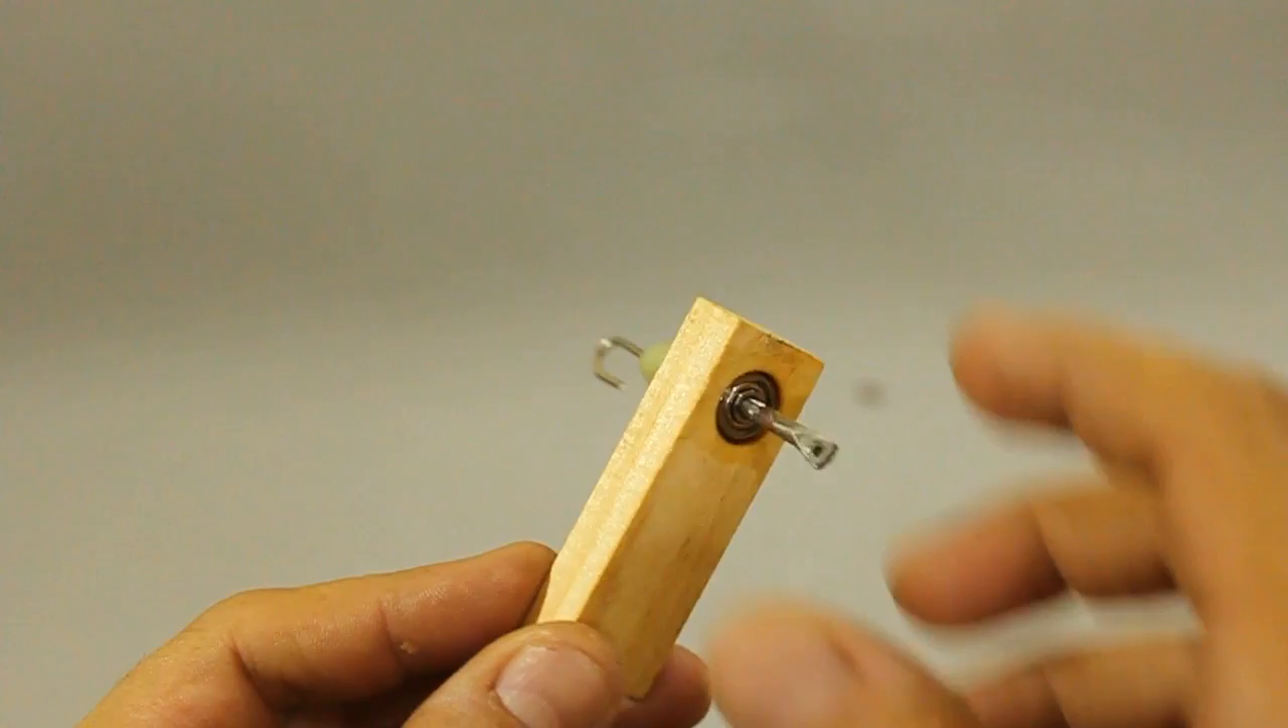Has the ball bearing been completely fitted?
Yes.